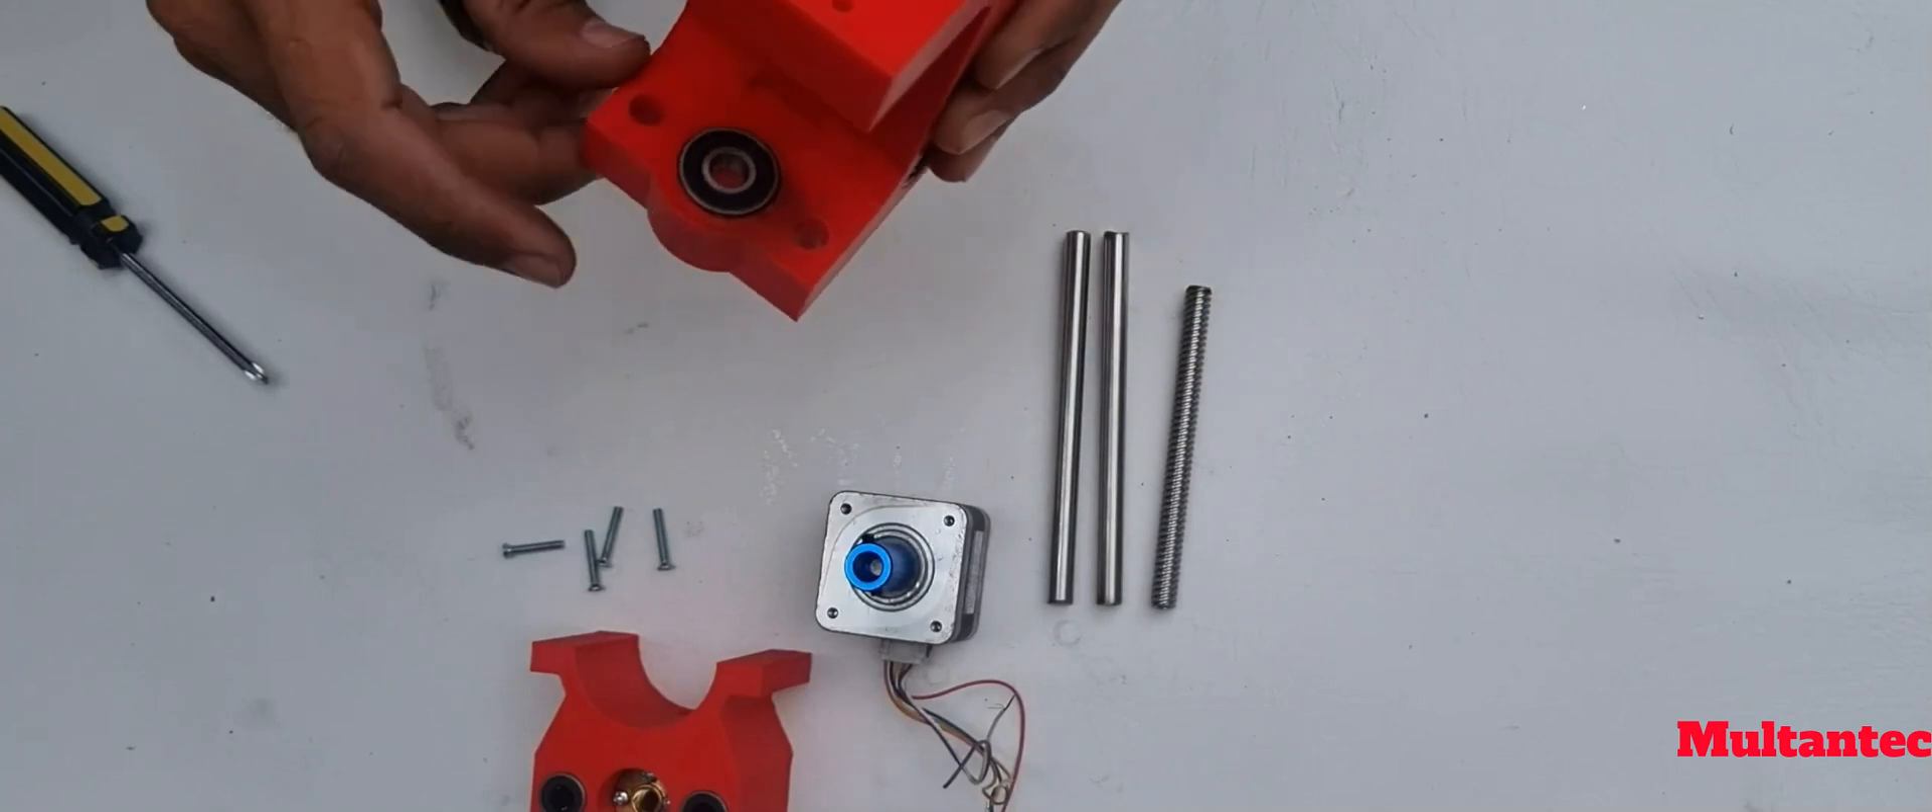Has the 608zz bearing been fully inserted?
Yes.